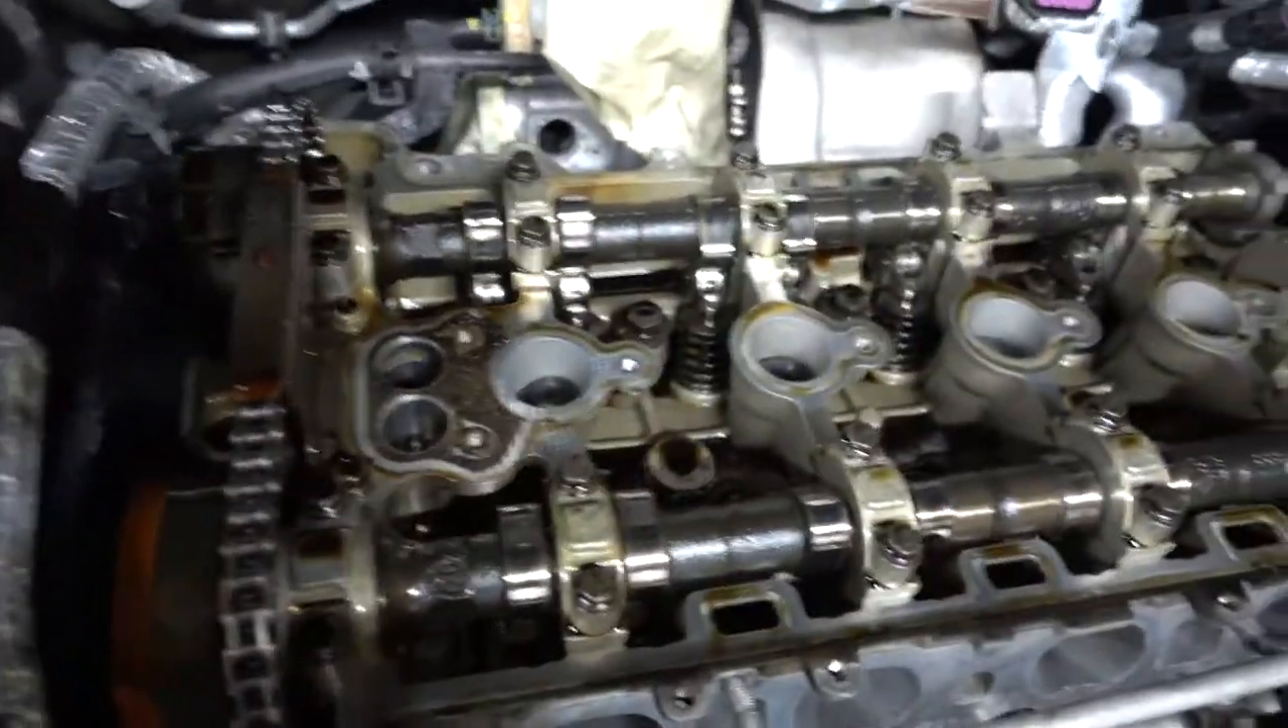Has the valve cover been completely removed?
Yes.